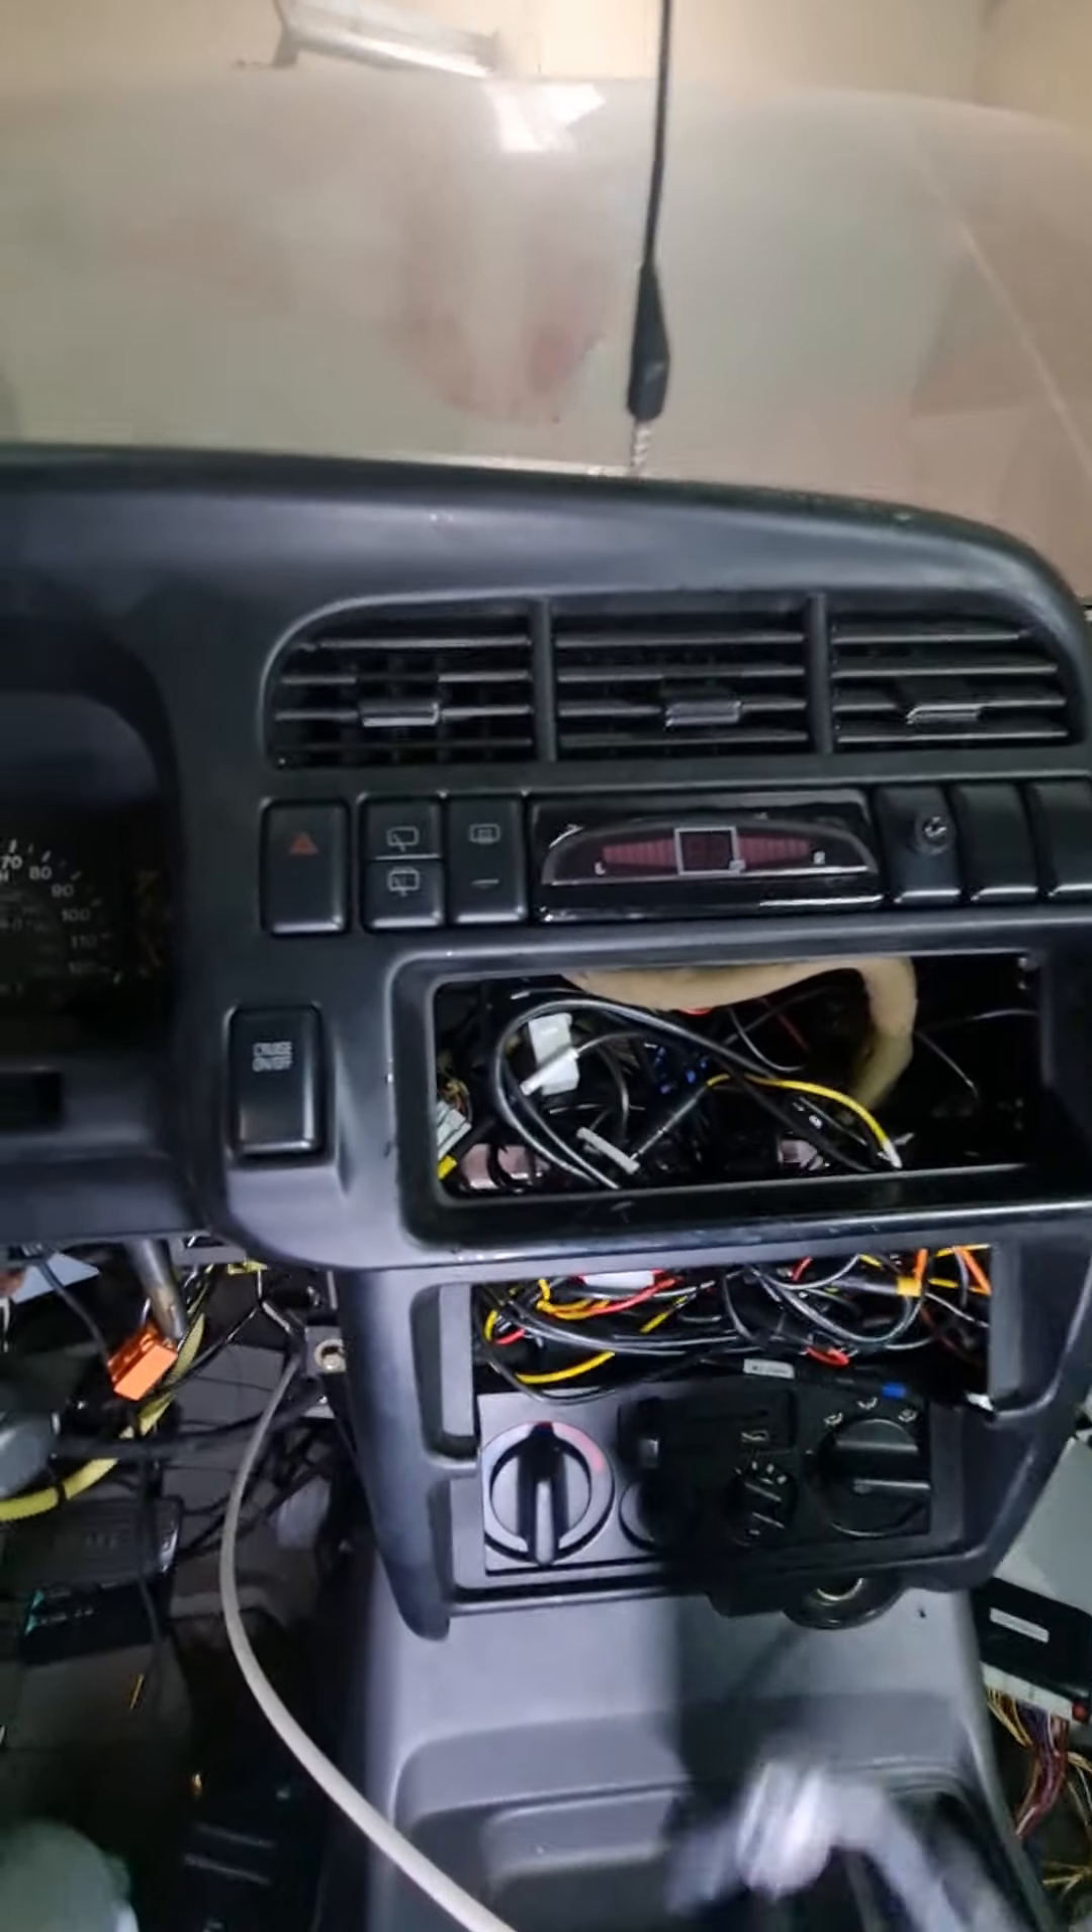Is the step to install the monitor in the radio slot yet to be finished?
Yes.